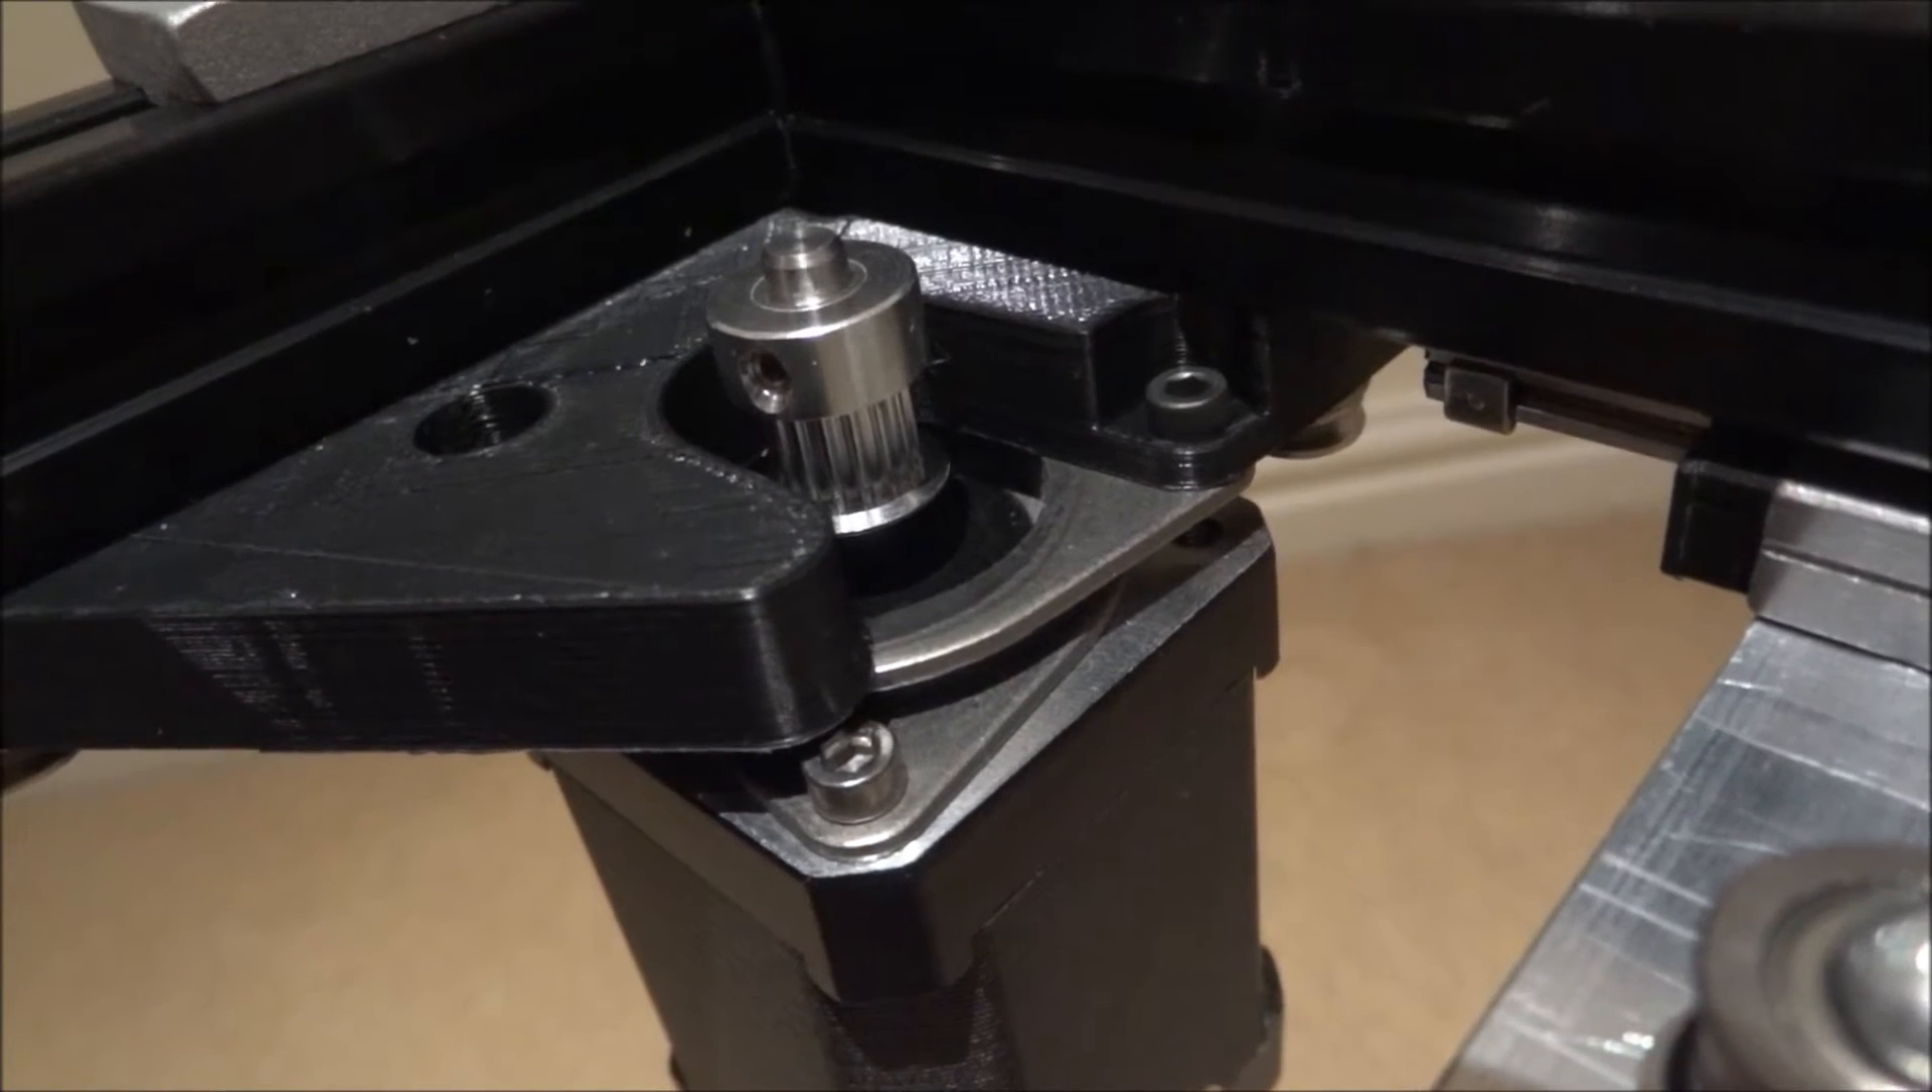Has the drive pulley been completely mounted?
Yes.